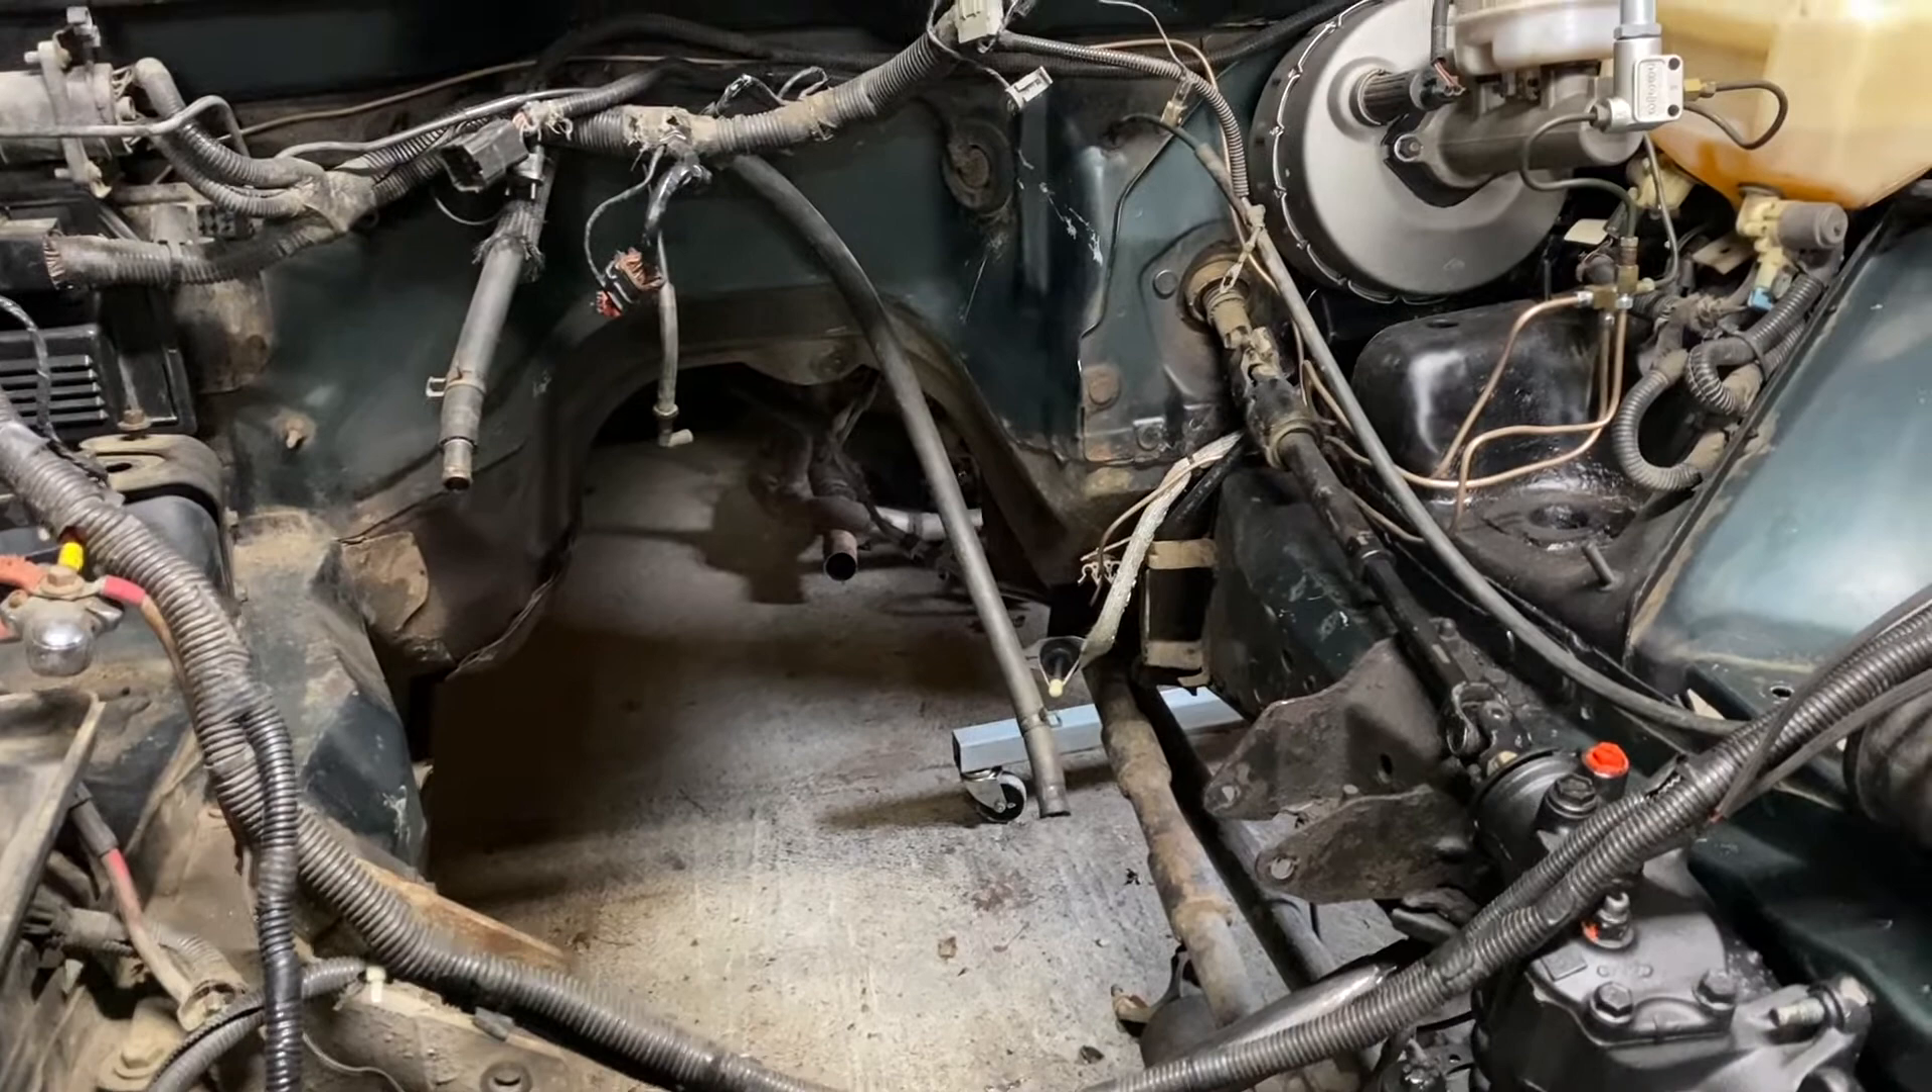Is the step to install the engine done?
No.